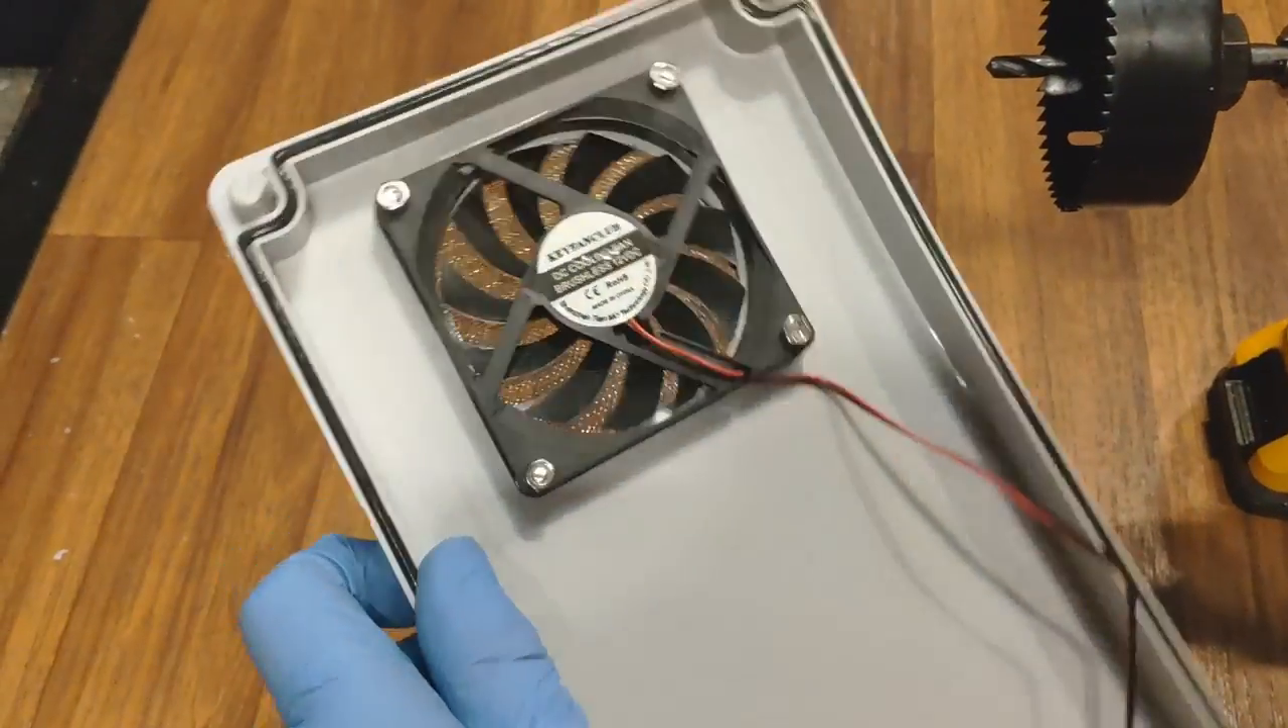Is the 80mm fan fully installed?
Yes.